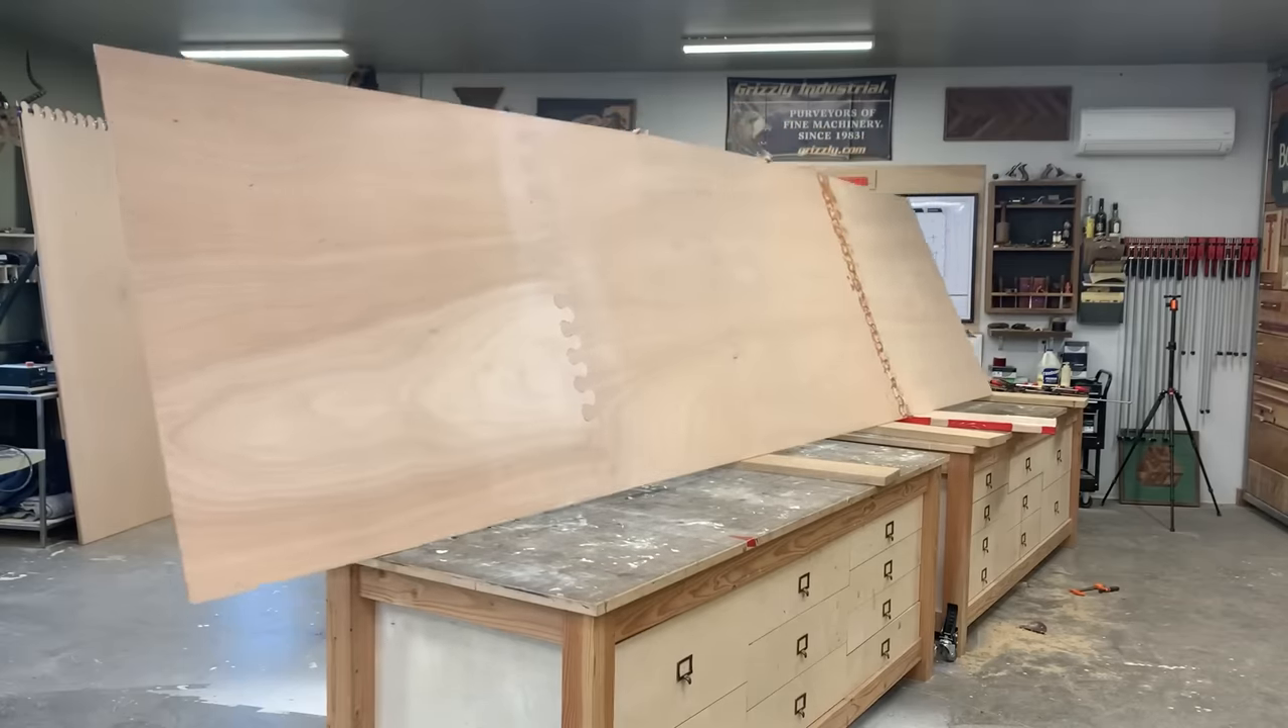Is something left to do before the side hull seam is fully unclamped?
No.